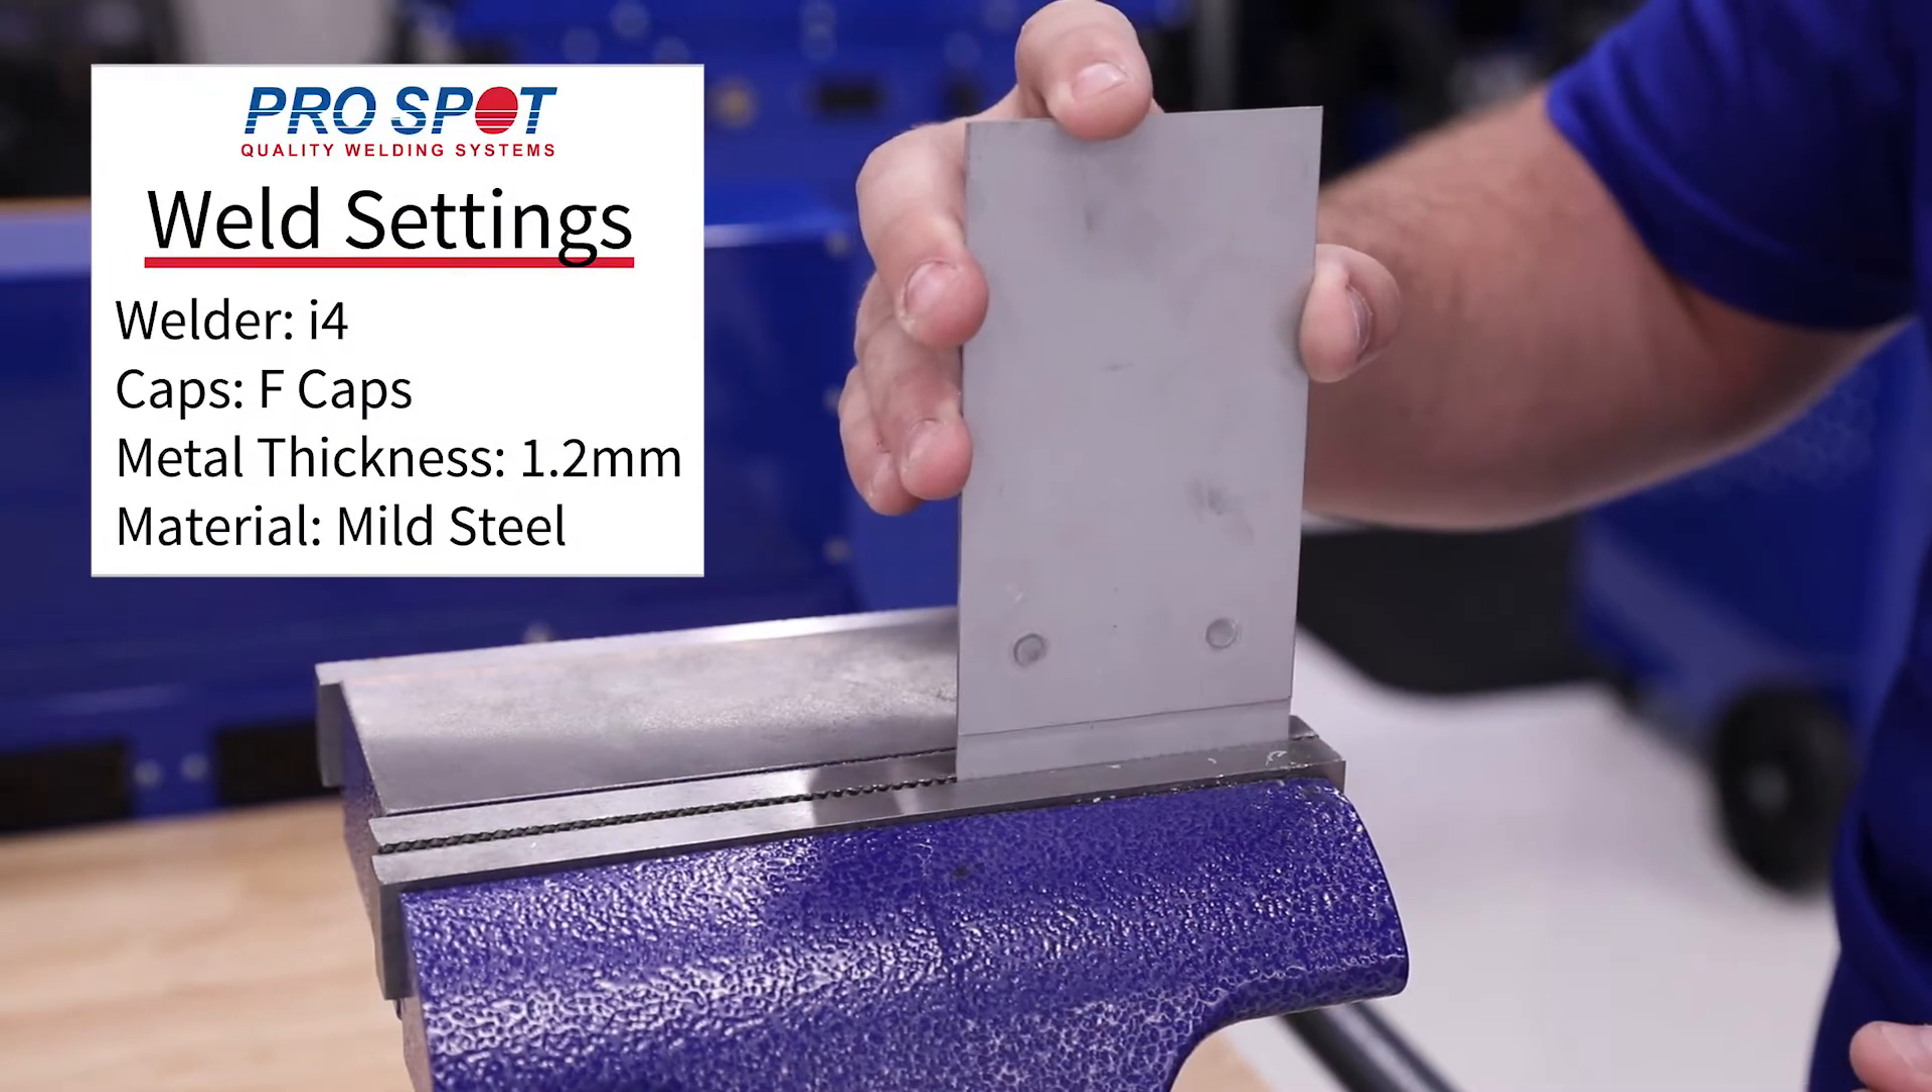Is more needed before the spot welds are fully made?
No.